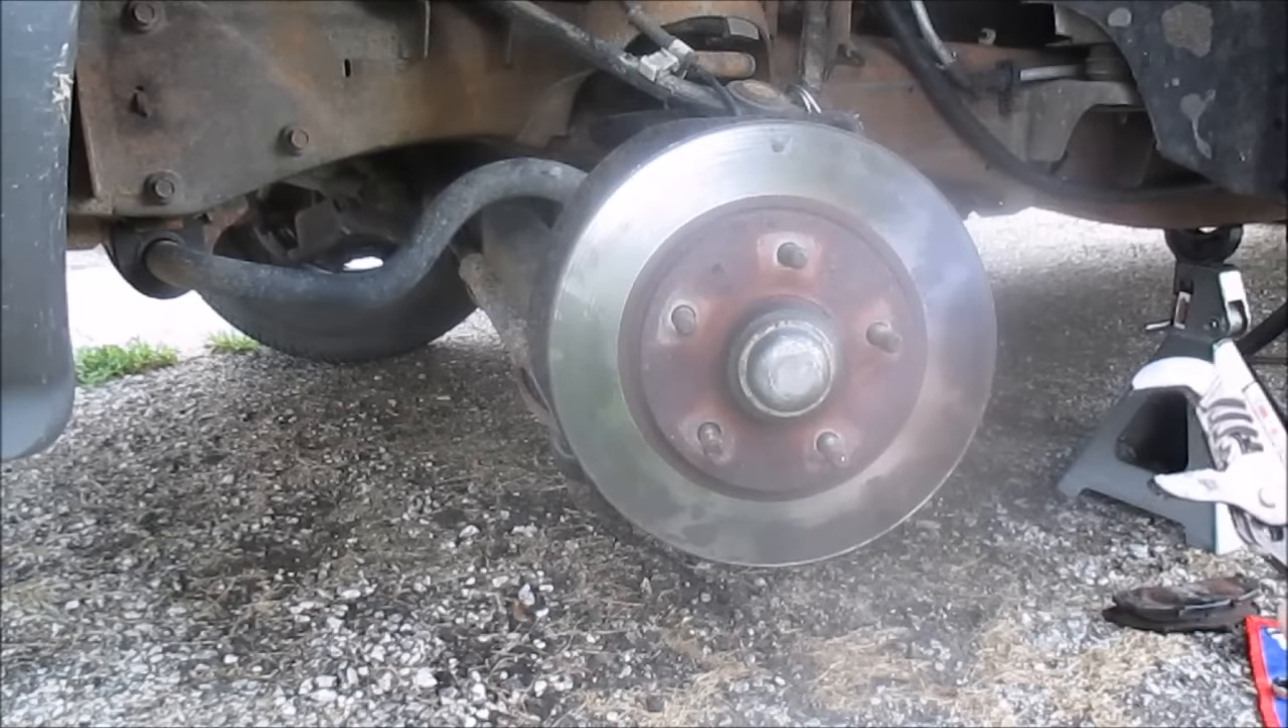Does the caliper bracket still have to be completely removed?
No.